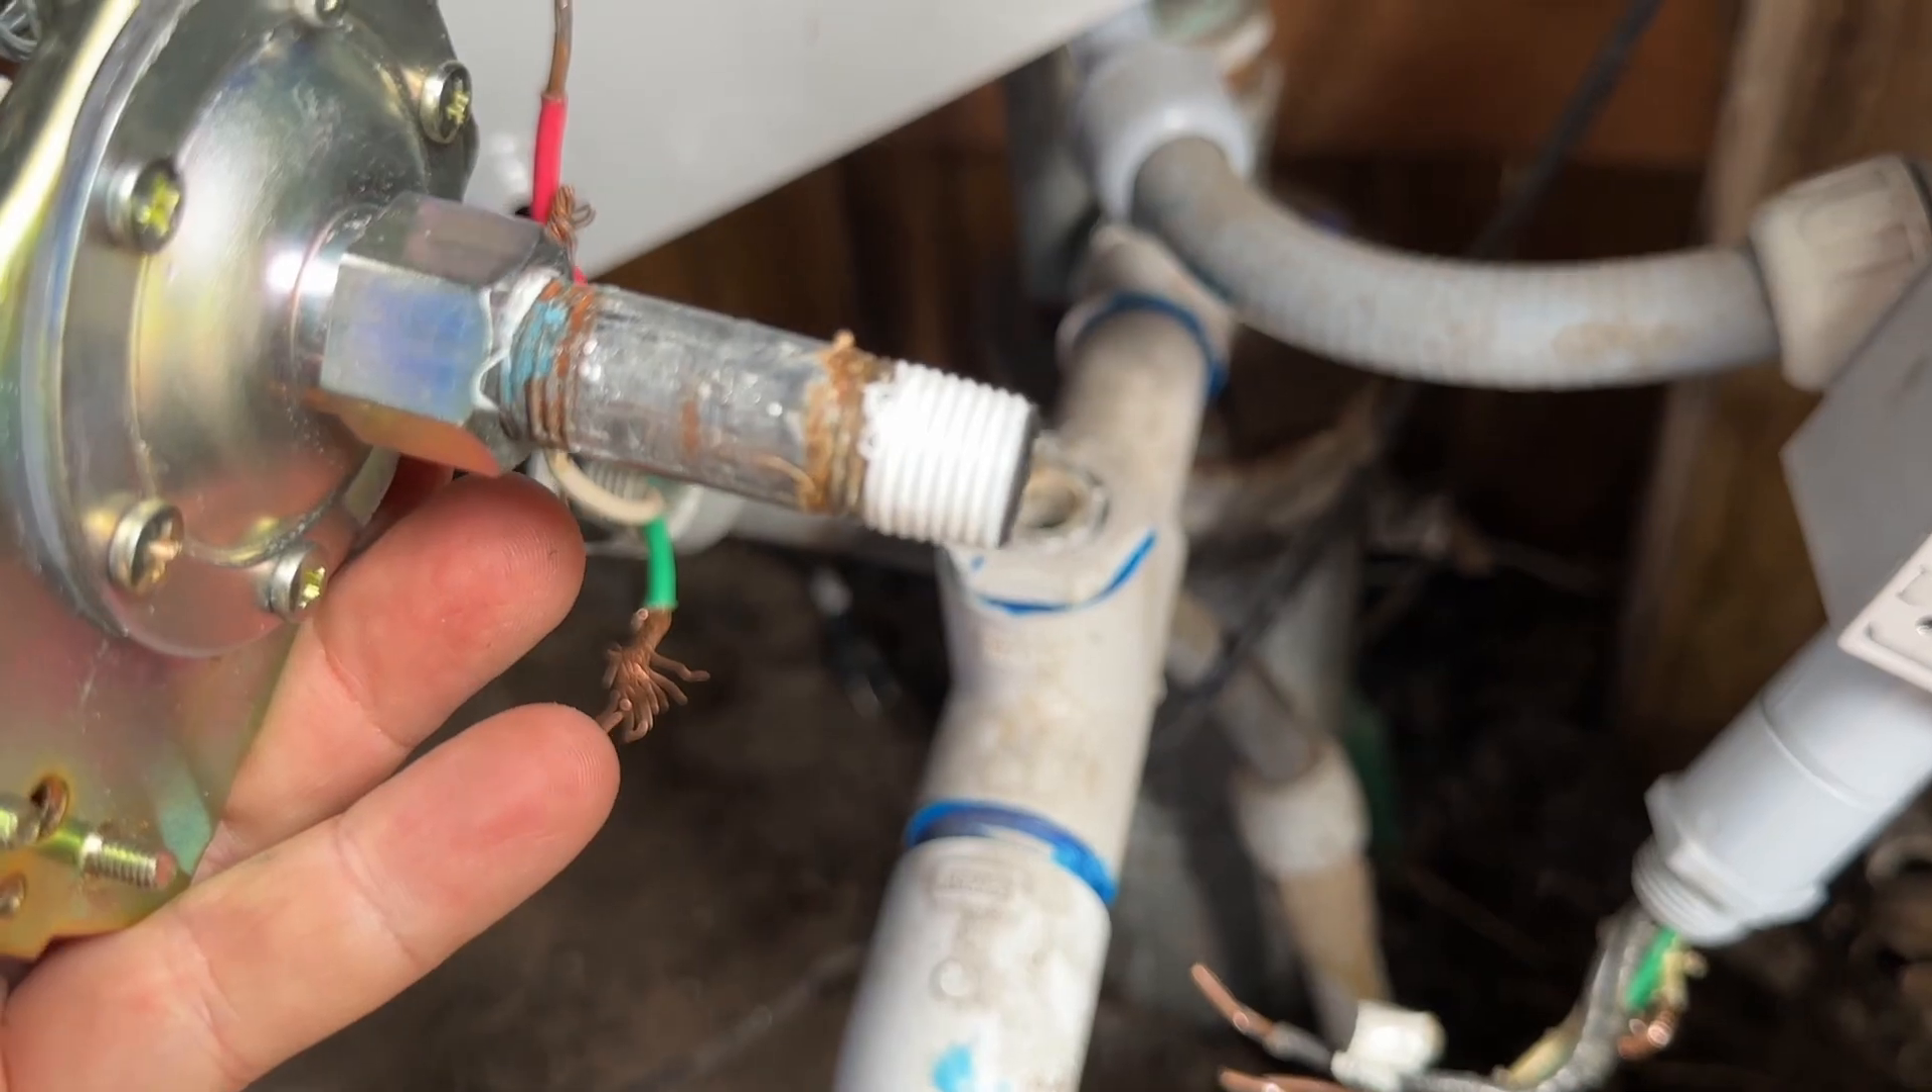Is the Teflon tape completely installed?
Yes.